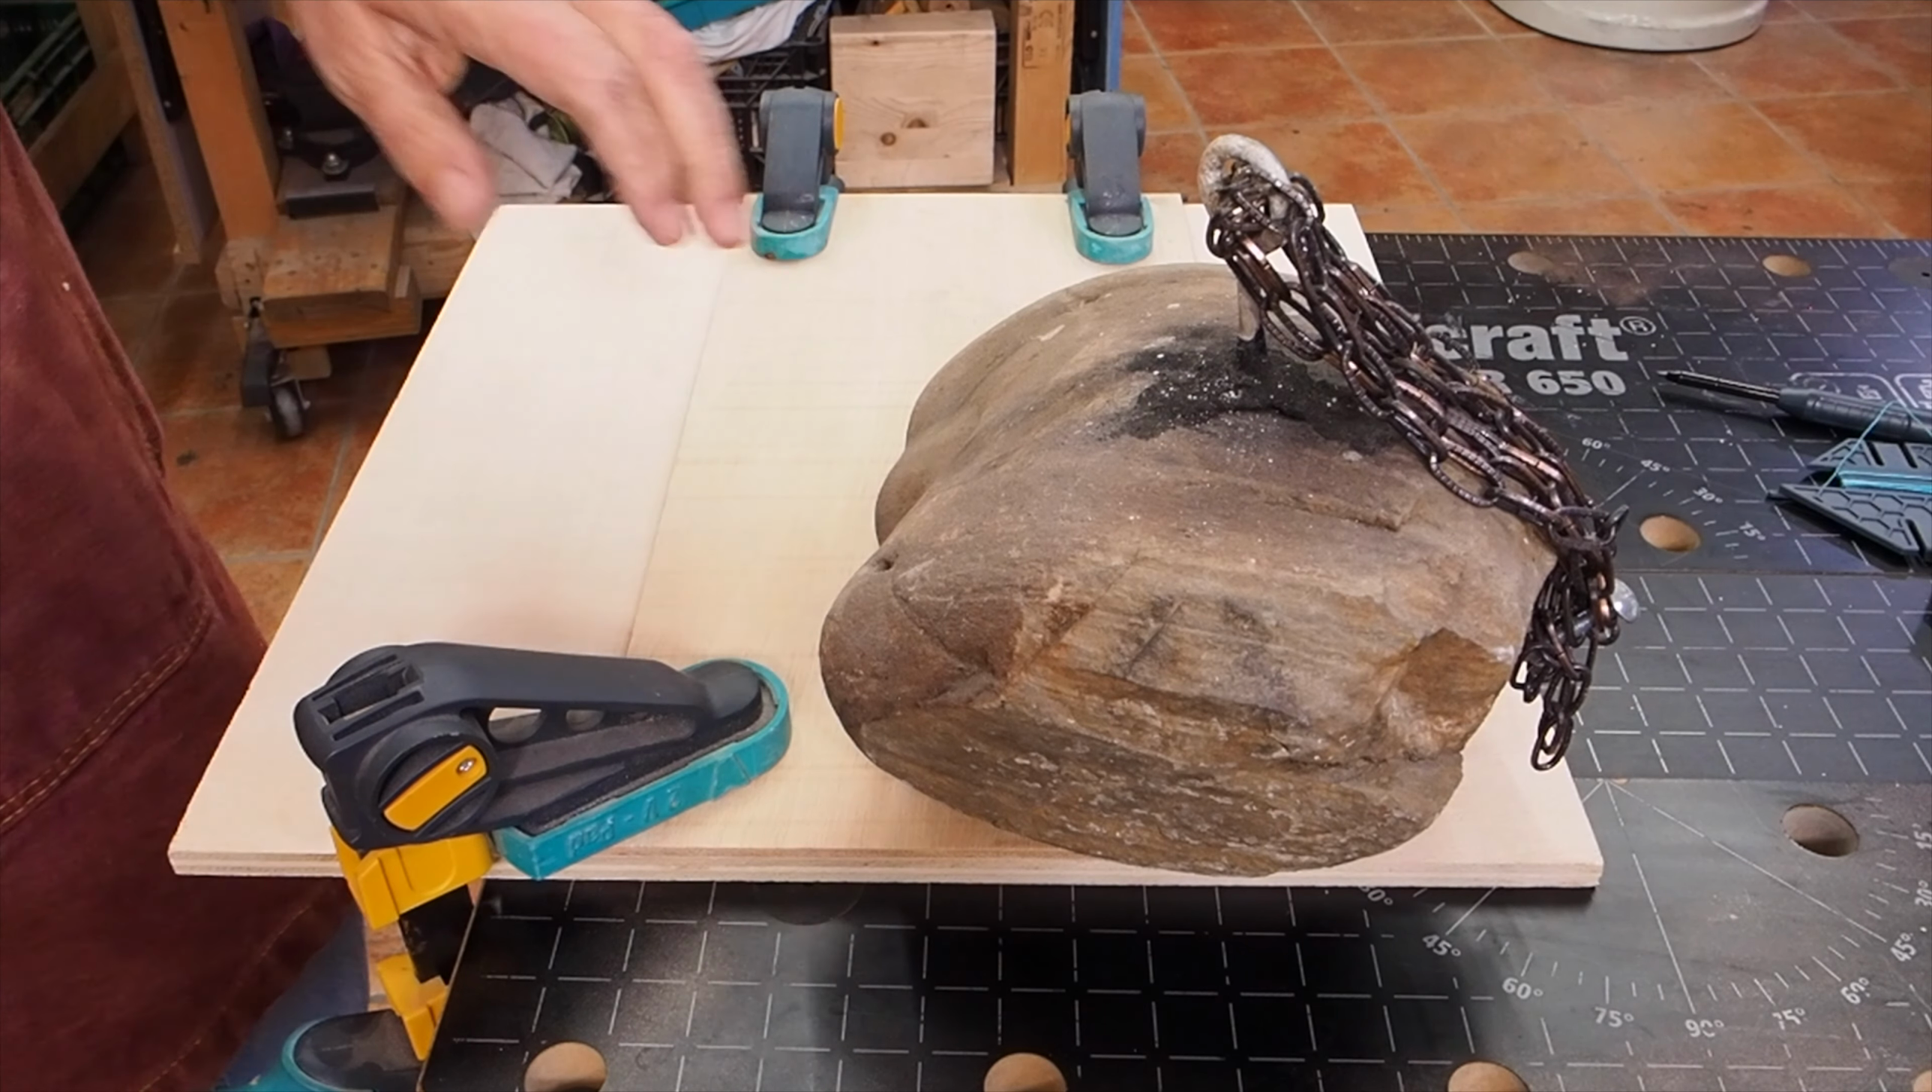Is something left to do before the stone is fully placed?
No.